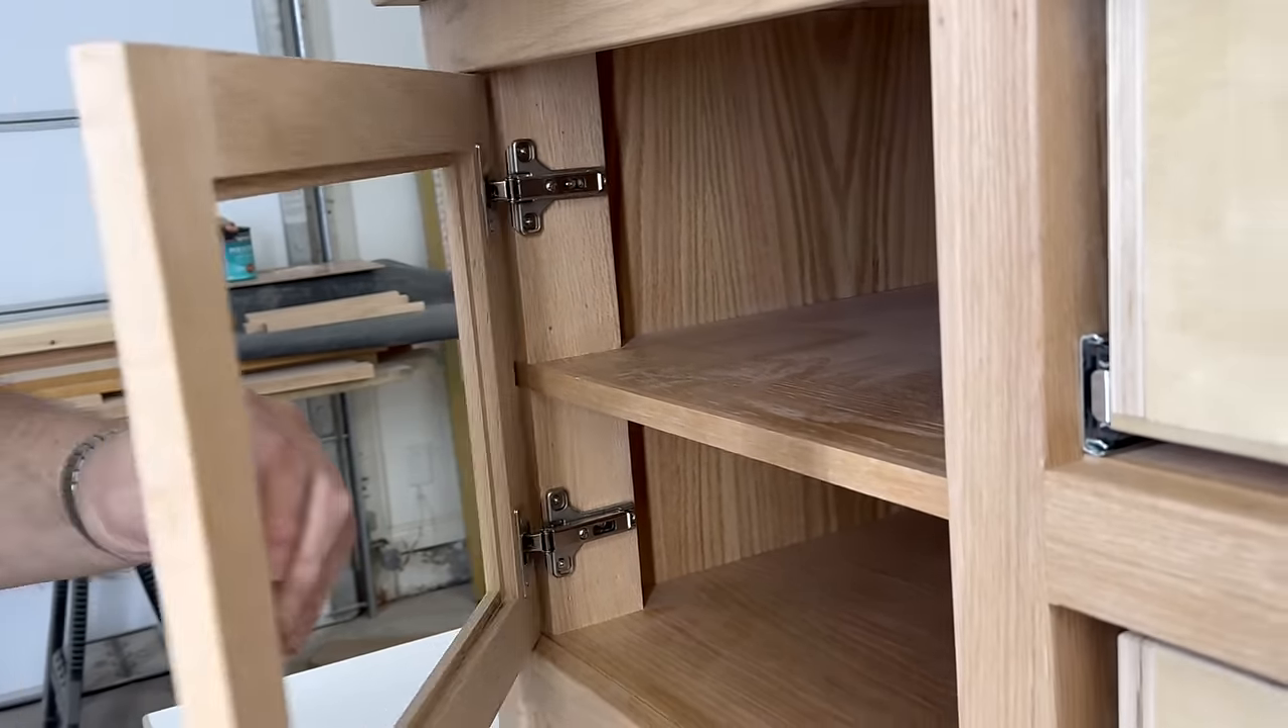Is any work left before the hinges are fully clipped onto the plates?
No.